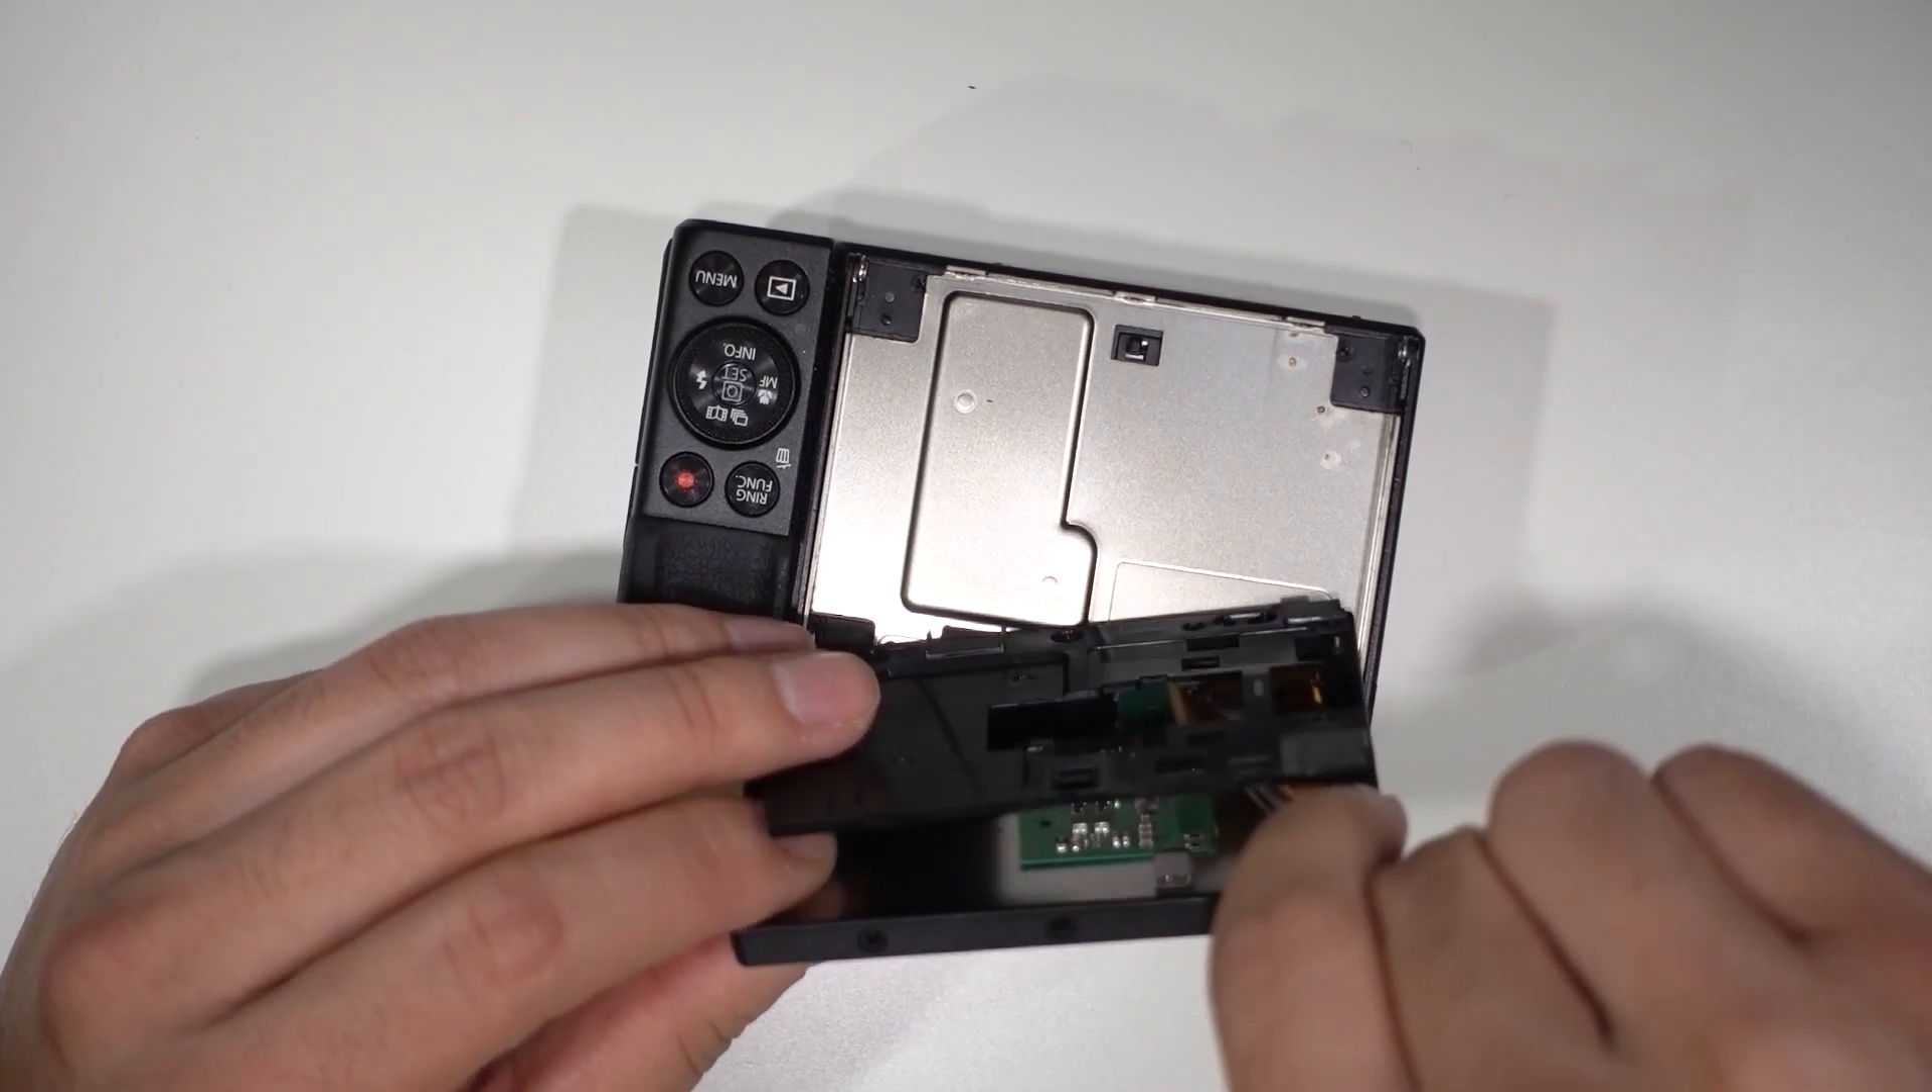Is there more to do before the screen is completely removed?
Yes.